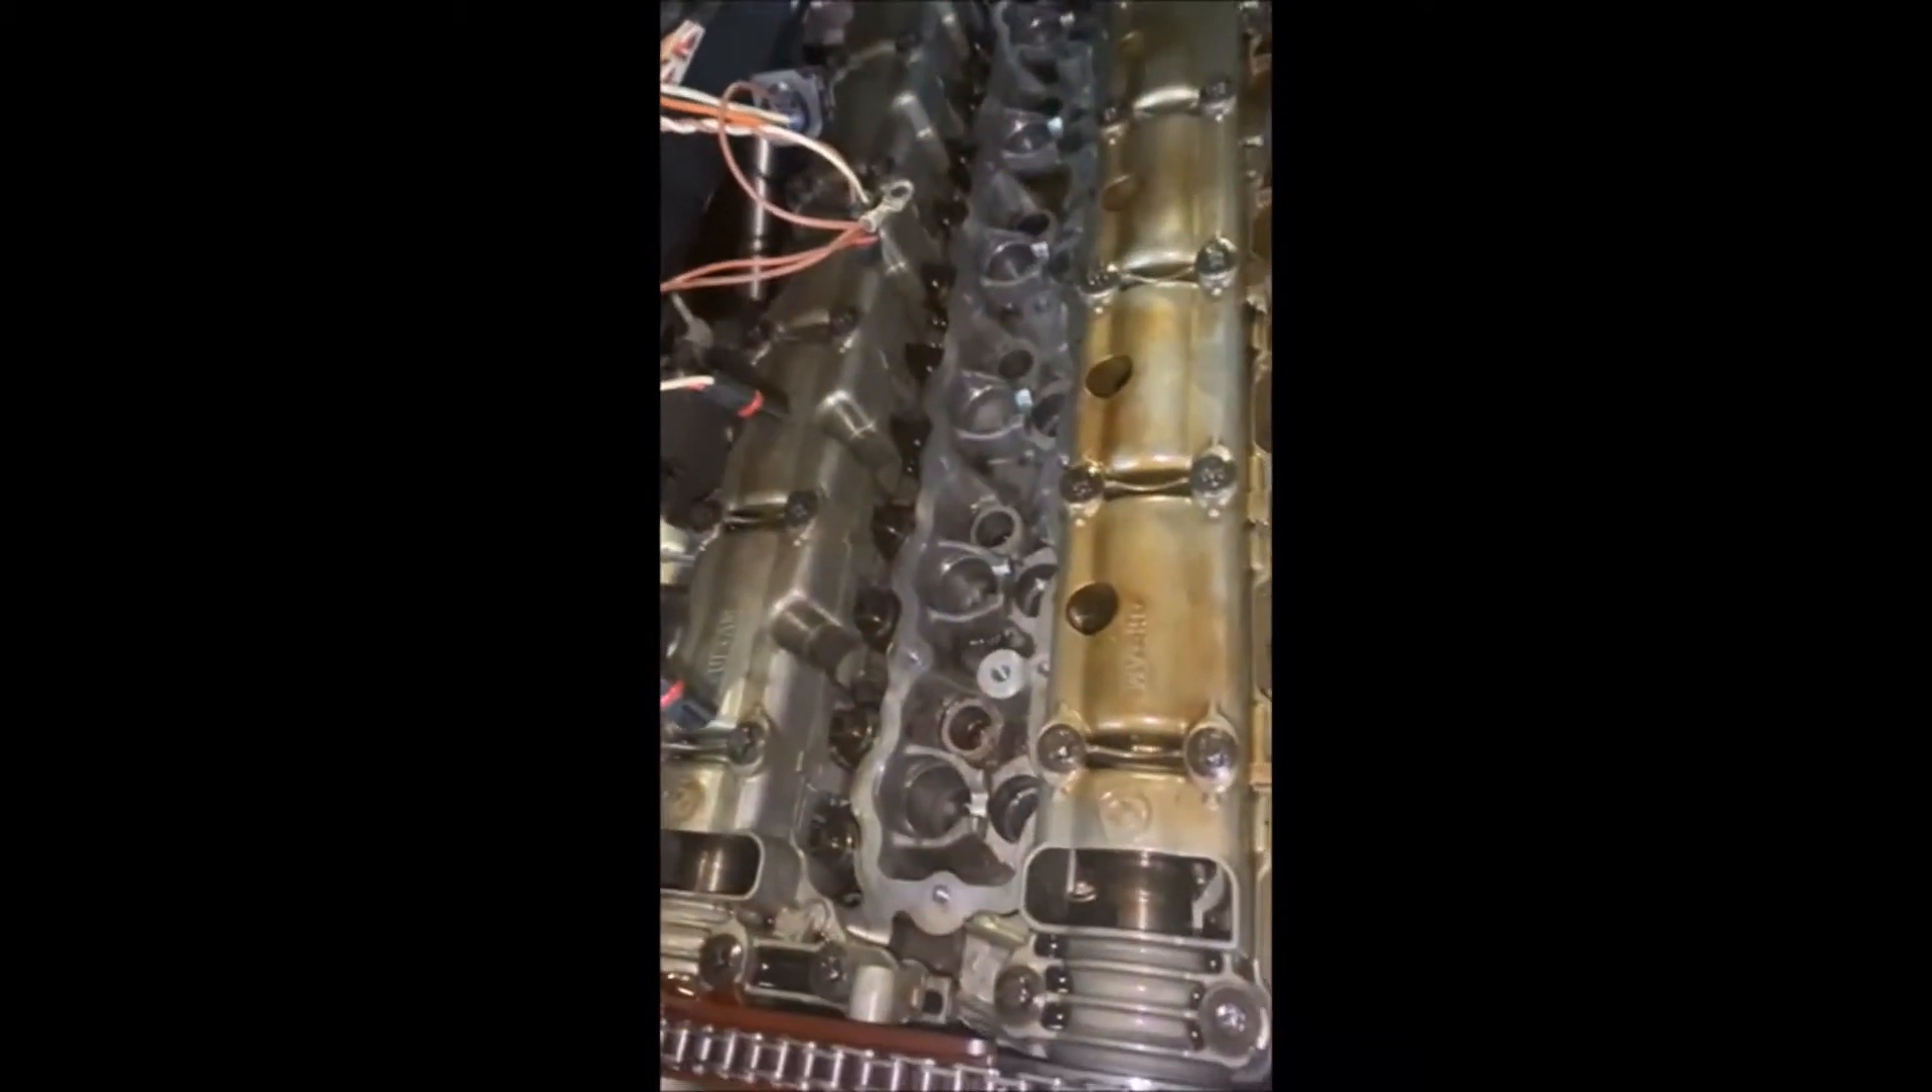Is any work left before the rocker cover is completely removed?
No.